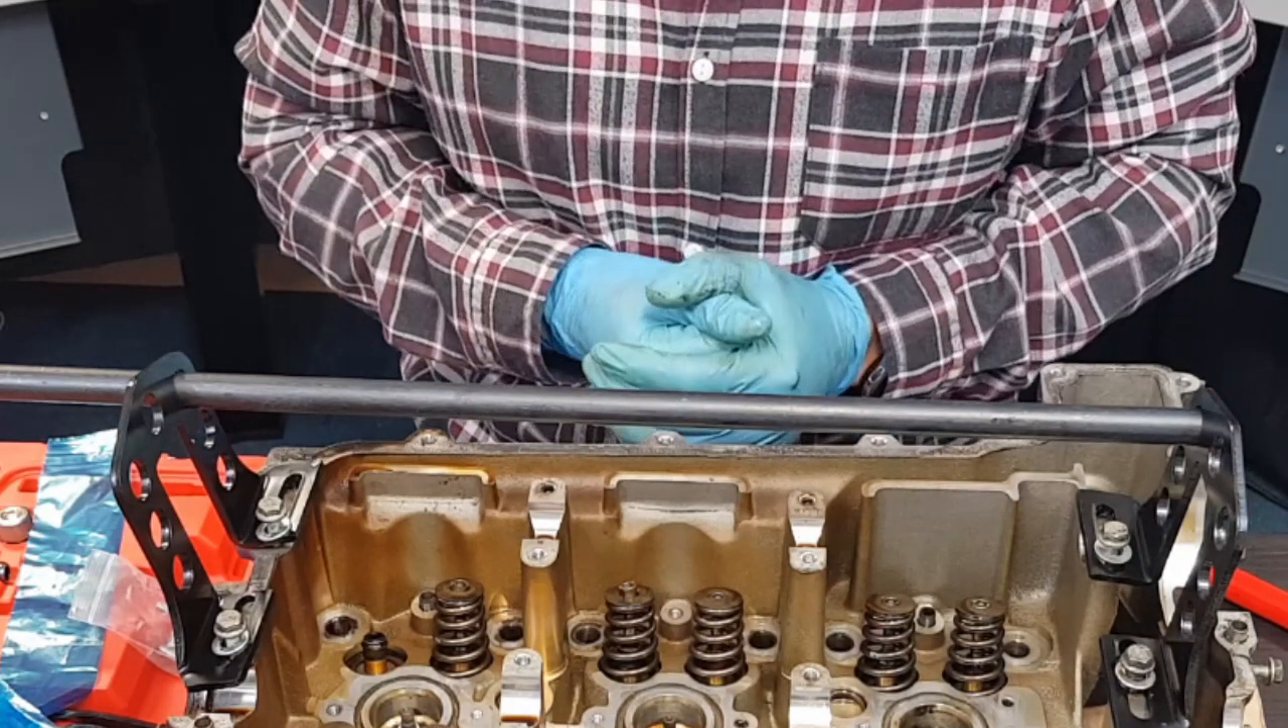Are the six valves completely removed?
No.